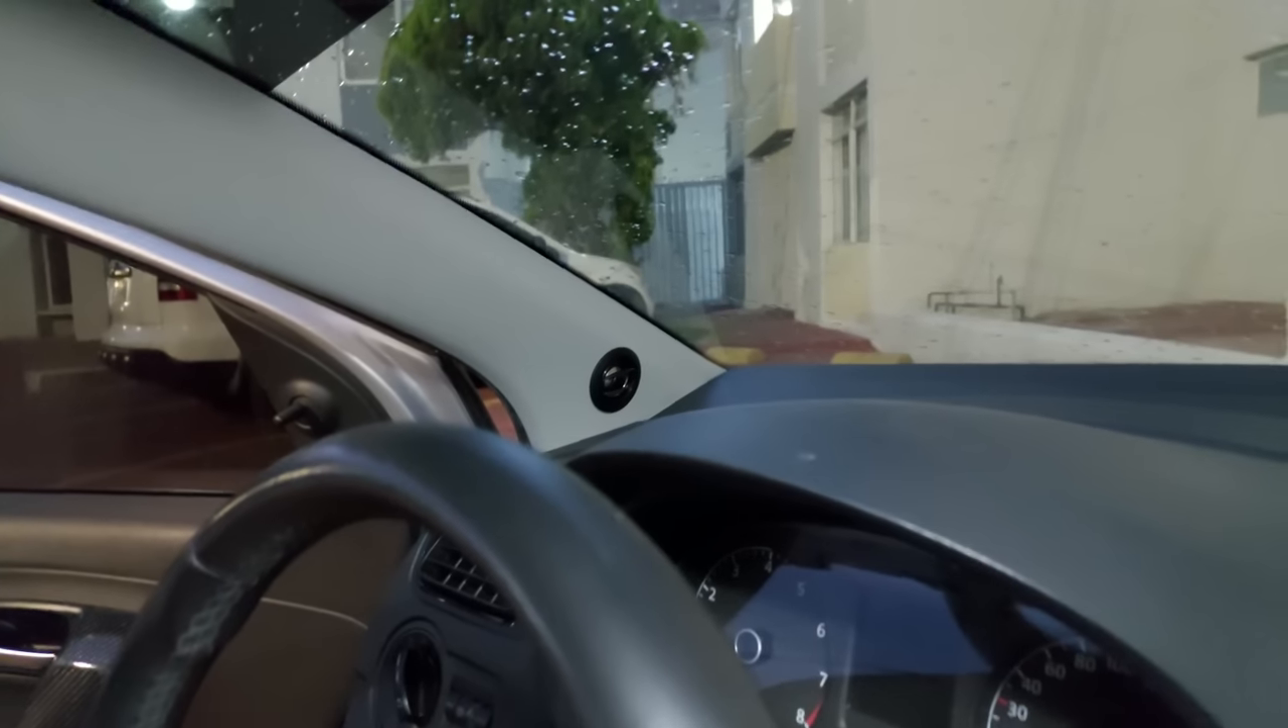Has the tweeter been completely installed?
Yes.